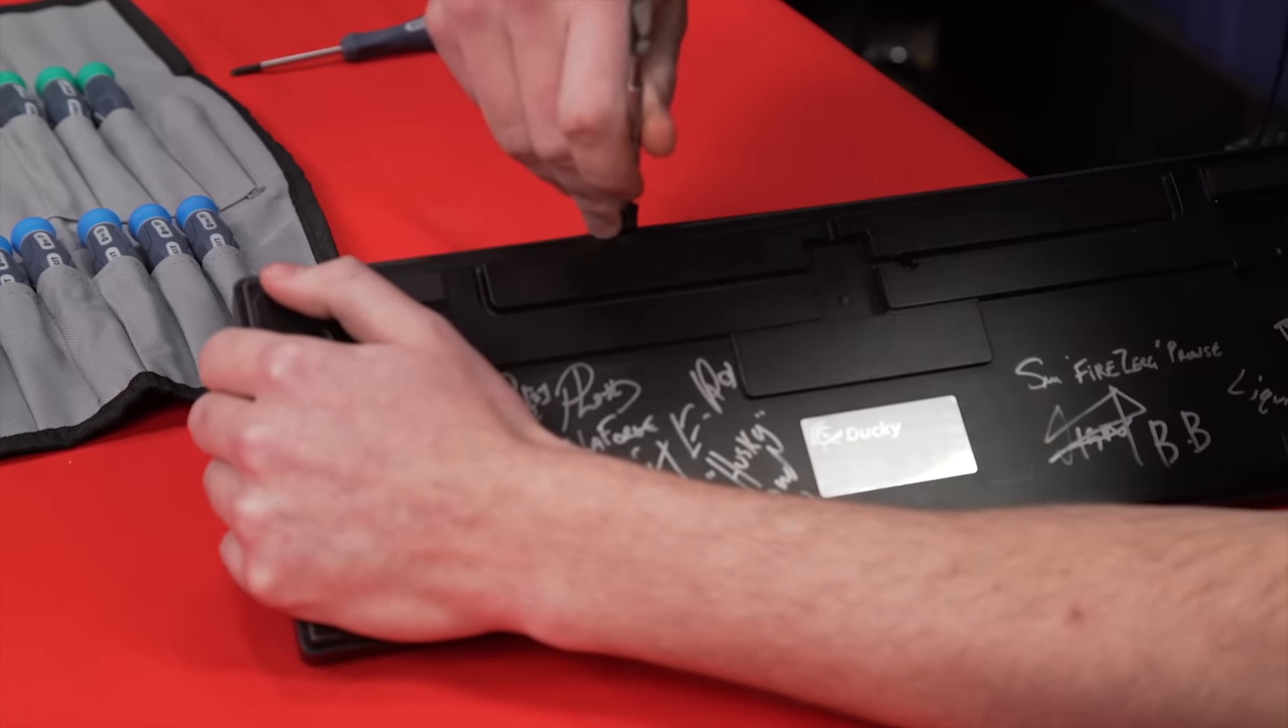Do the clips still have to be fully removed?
Yes.